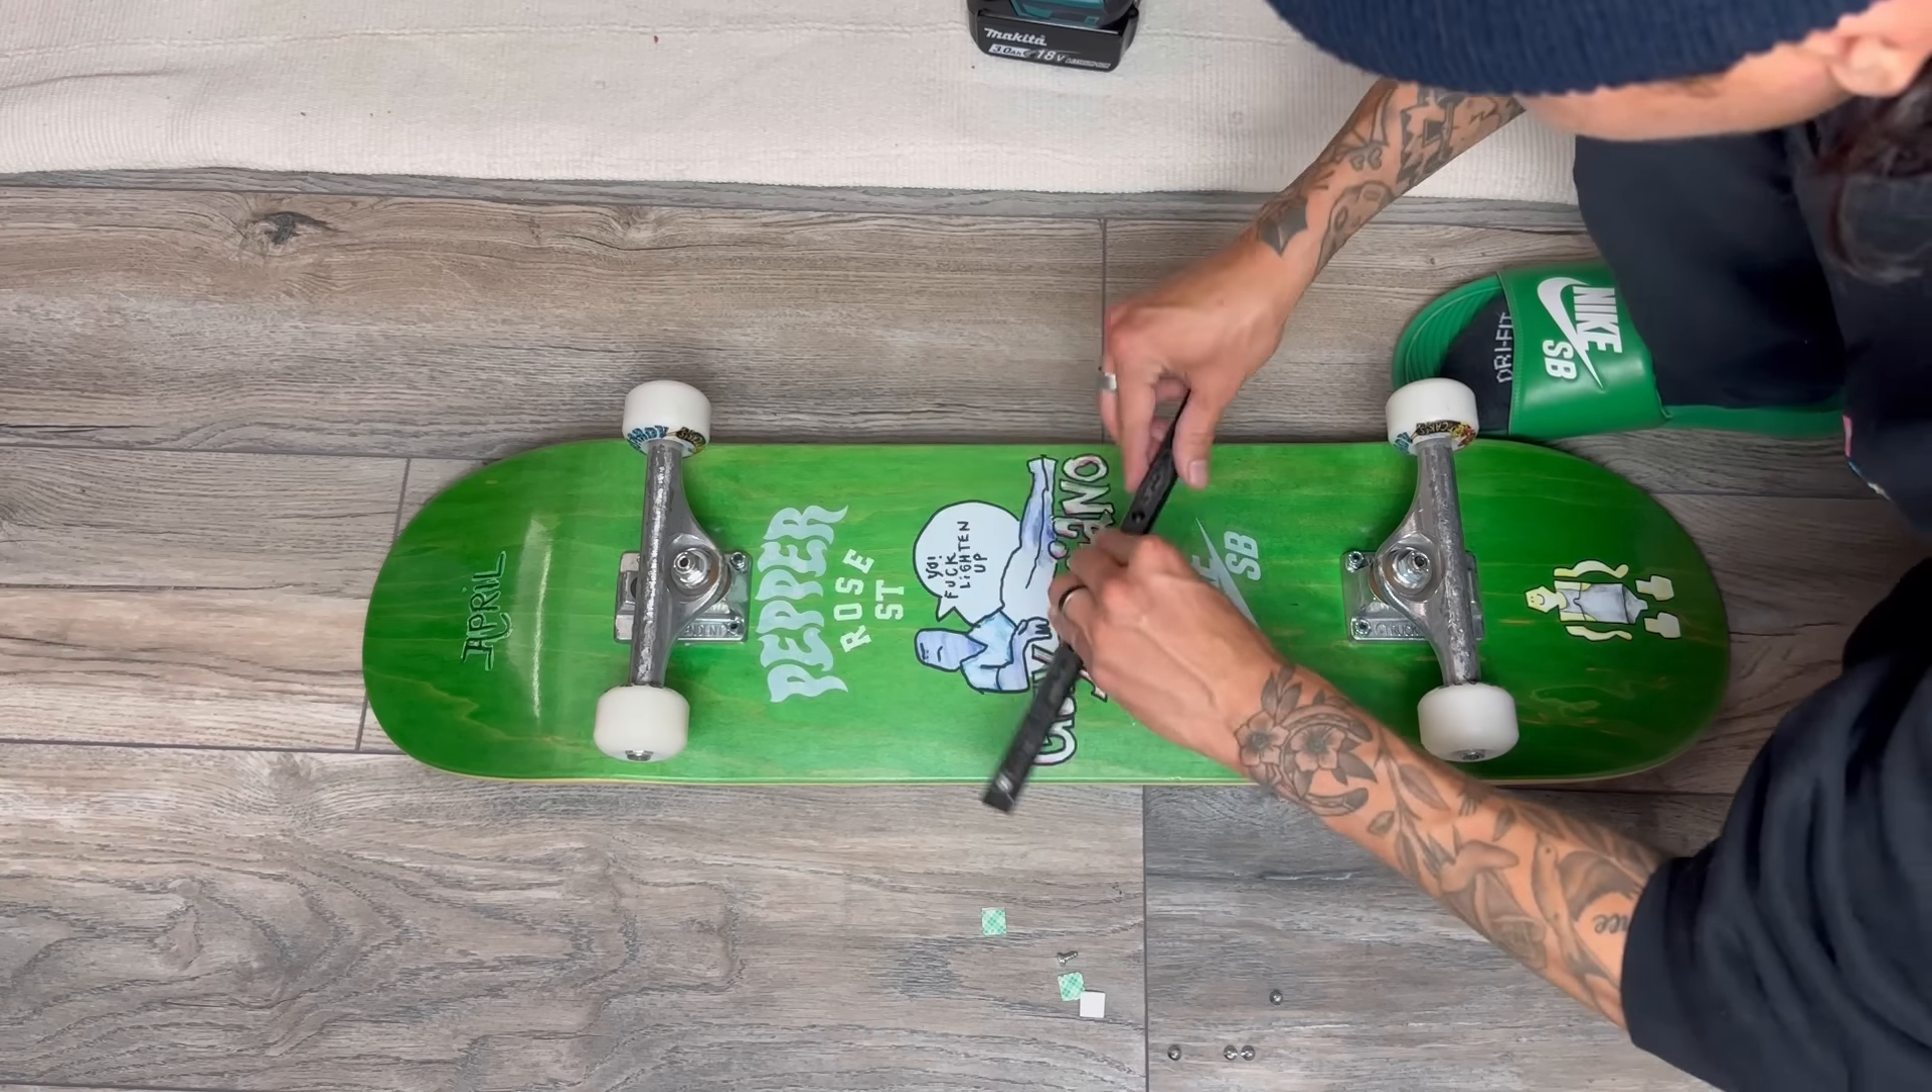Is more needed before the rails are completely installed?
Yes.